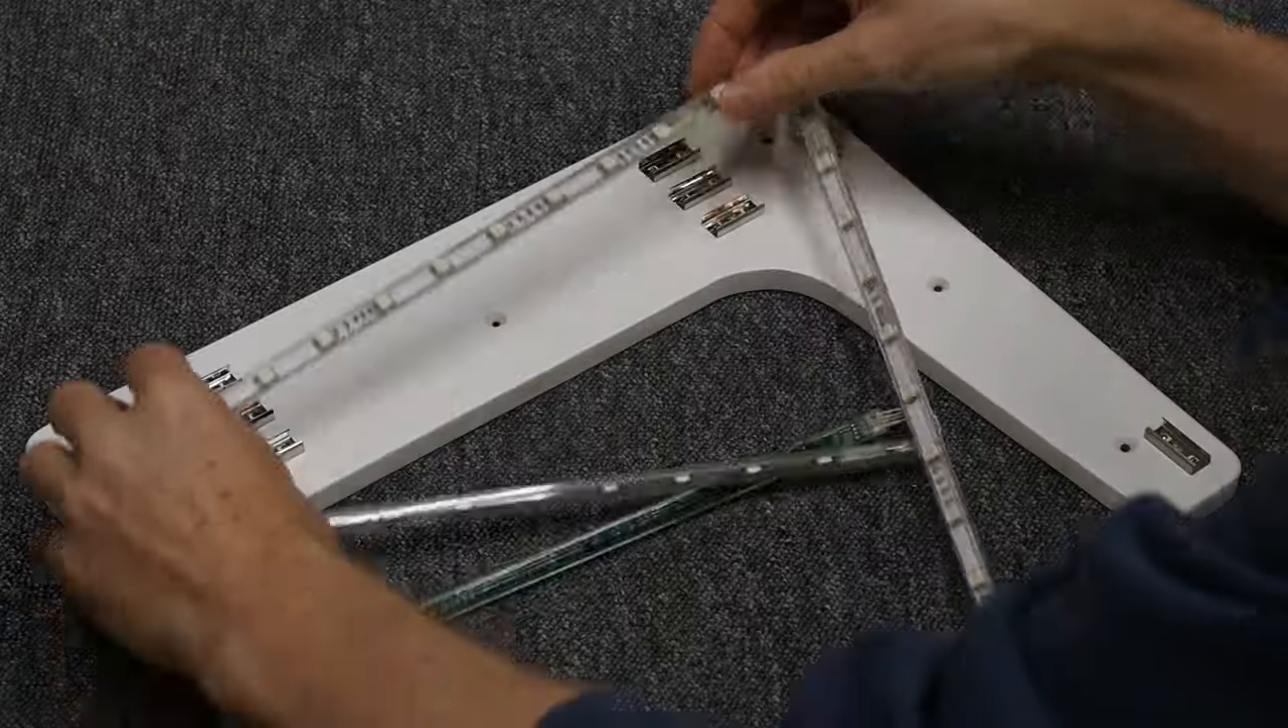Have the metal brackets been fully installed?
Yes.